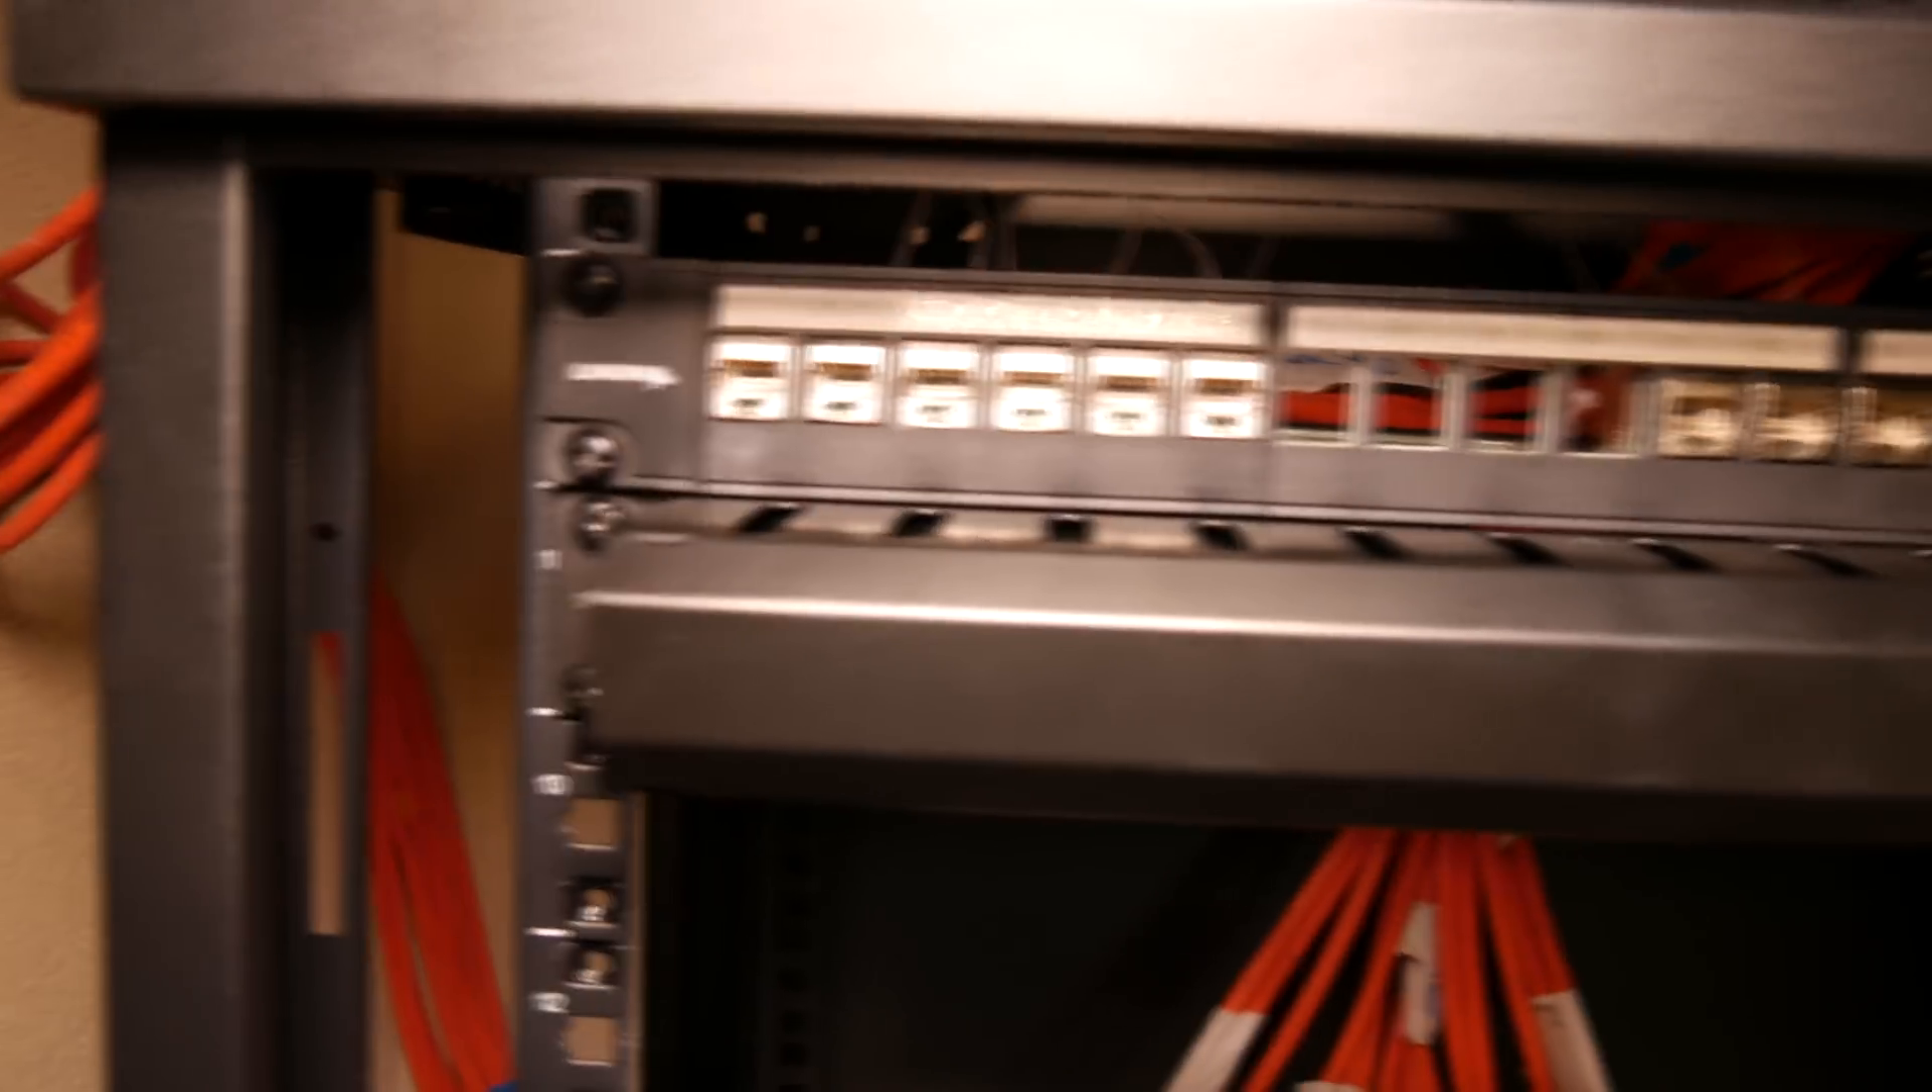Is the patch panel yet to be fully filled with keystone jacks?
Yes.